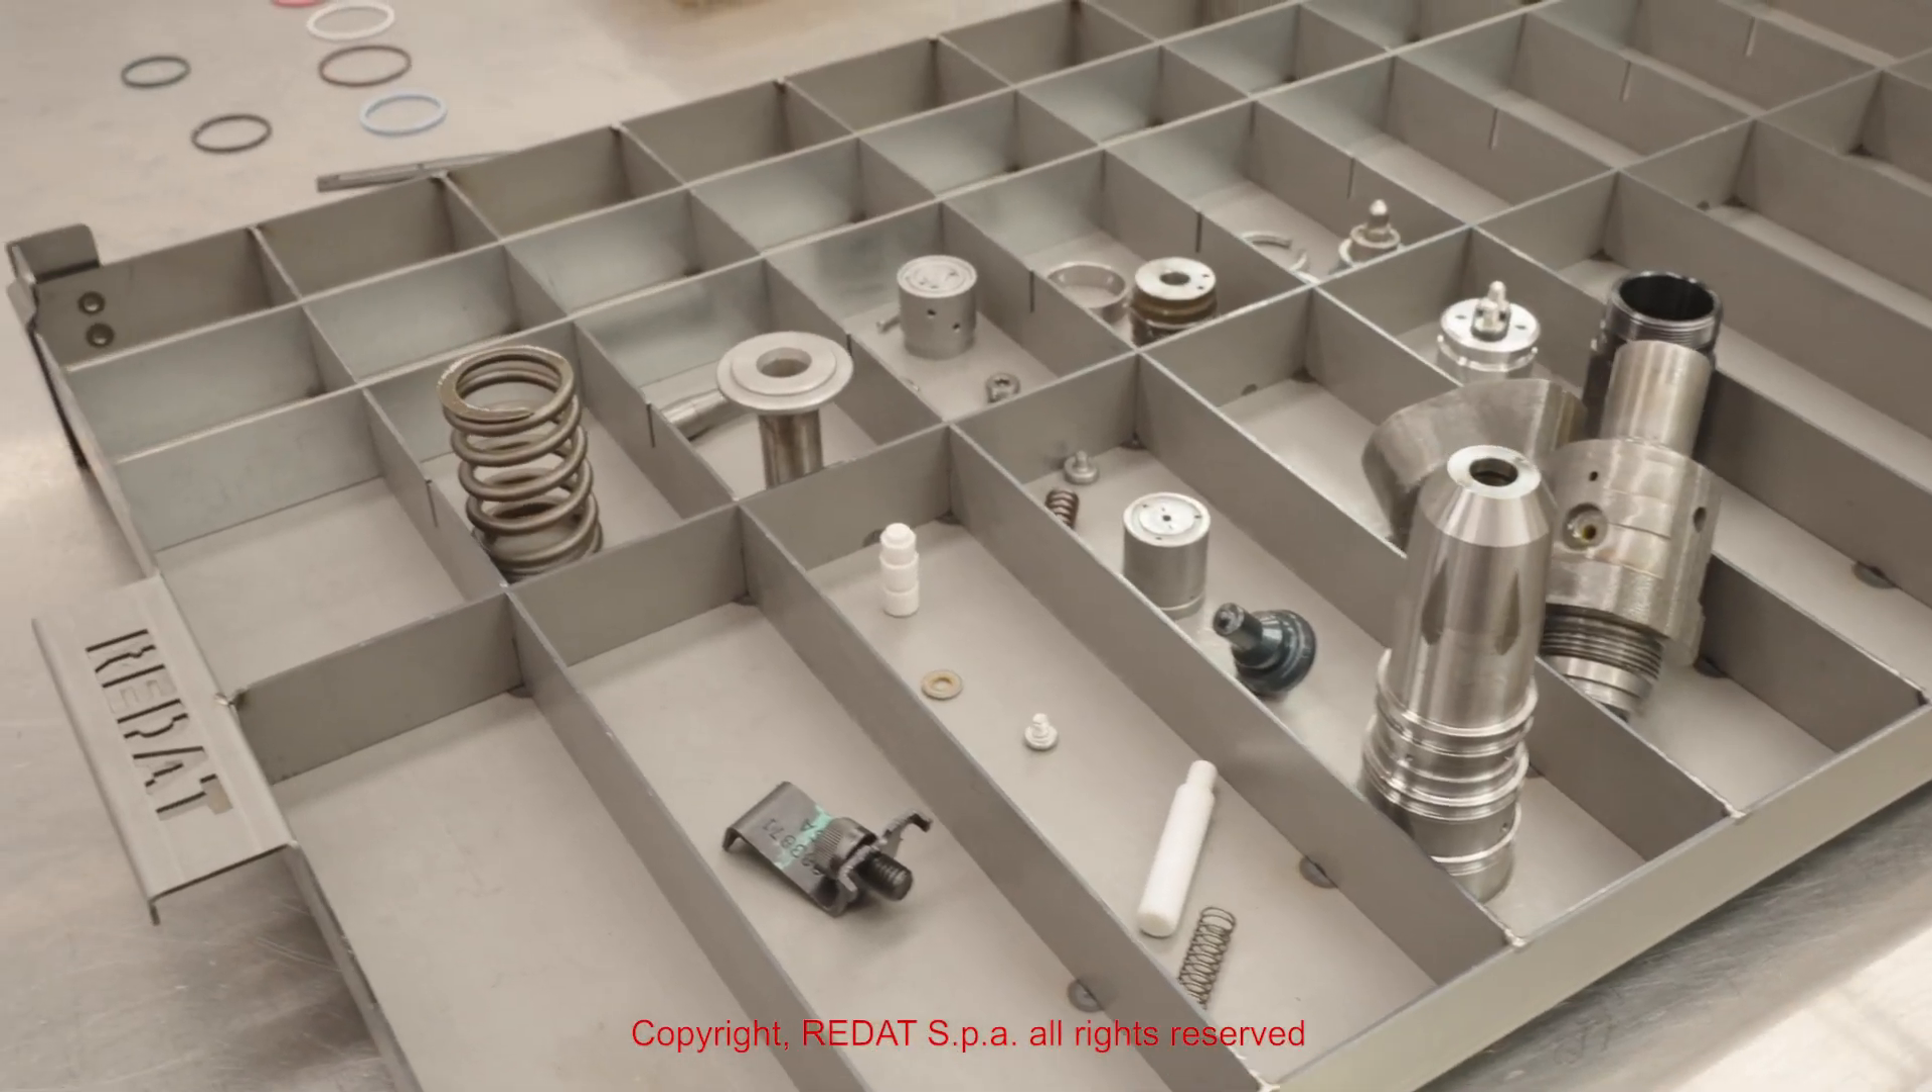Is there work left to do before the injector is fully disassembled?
No.